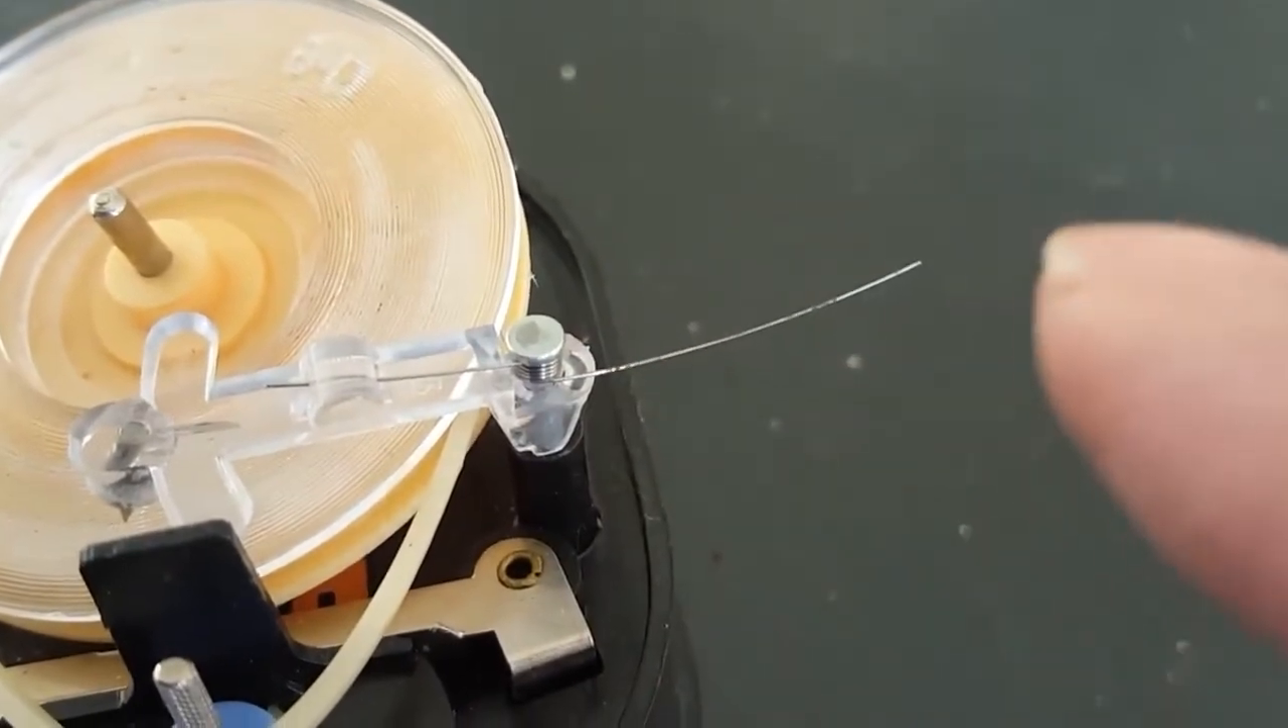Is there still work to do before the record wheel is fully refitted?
No.